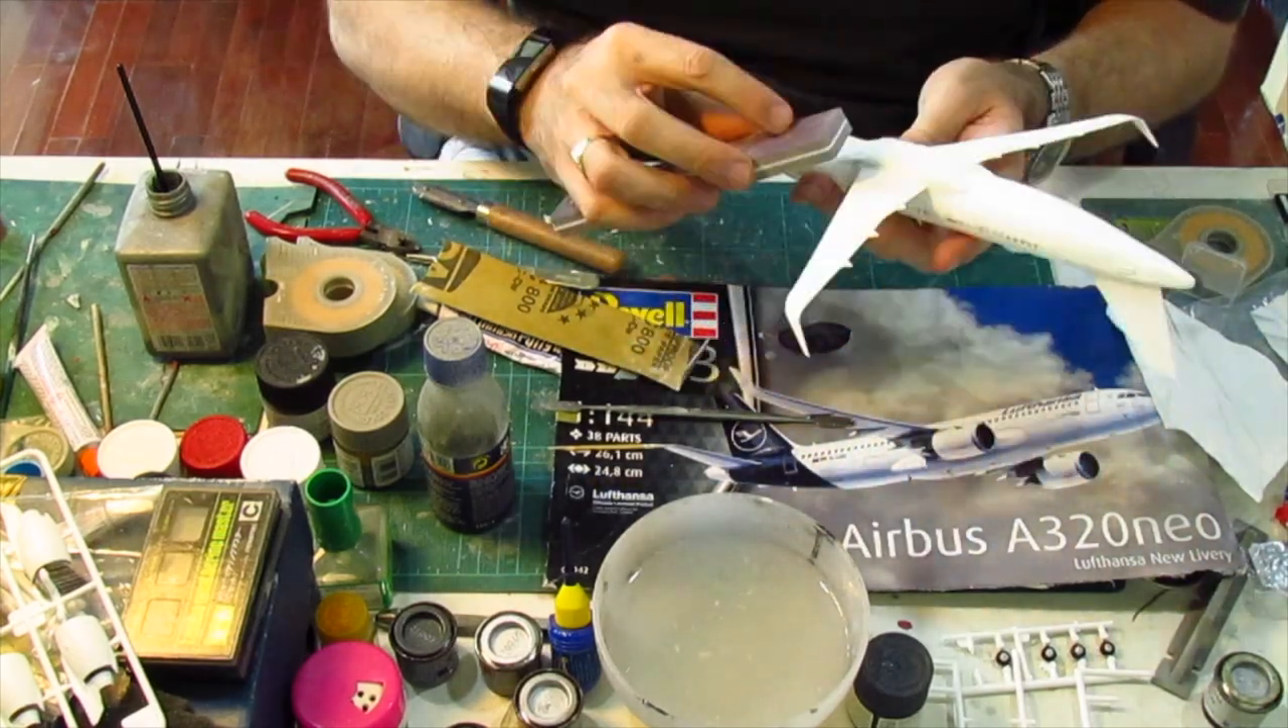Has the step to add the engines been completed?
No.